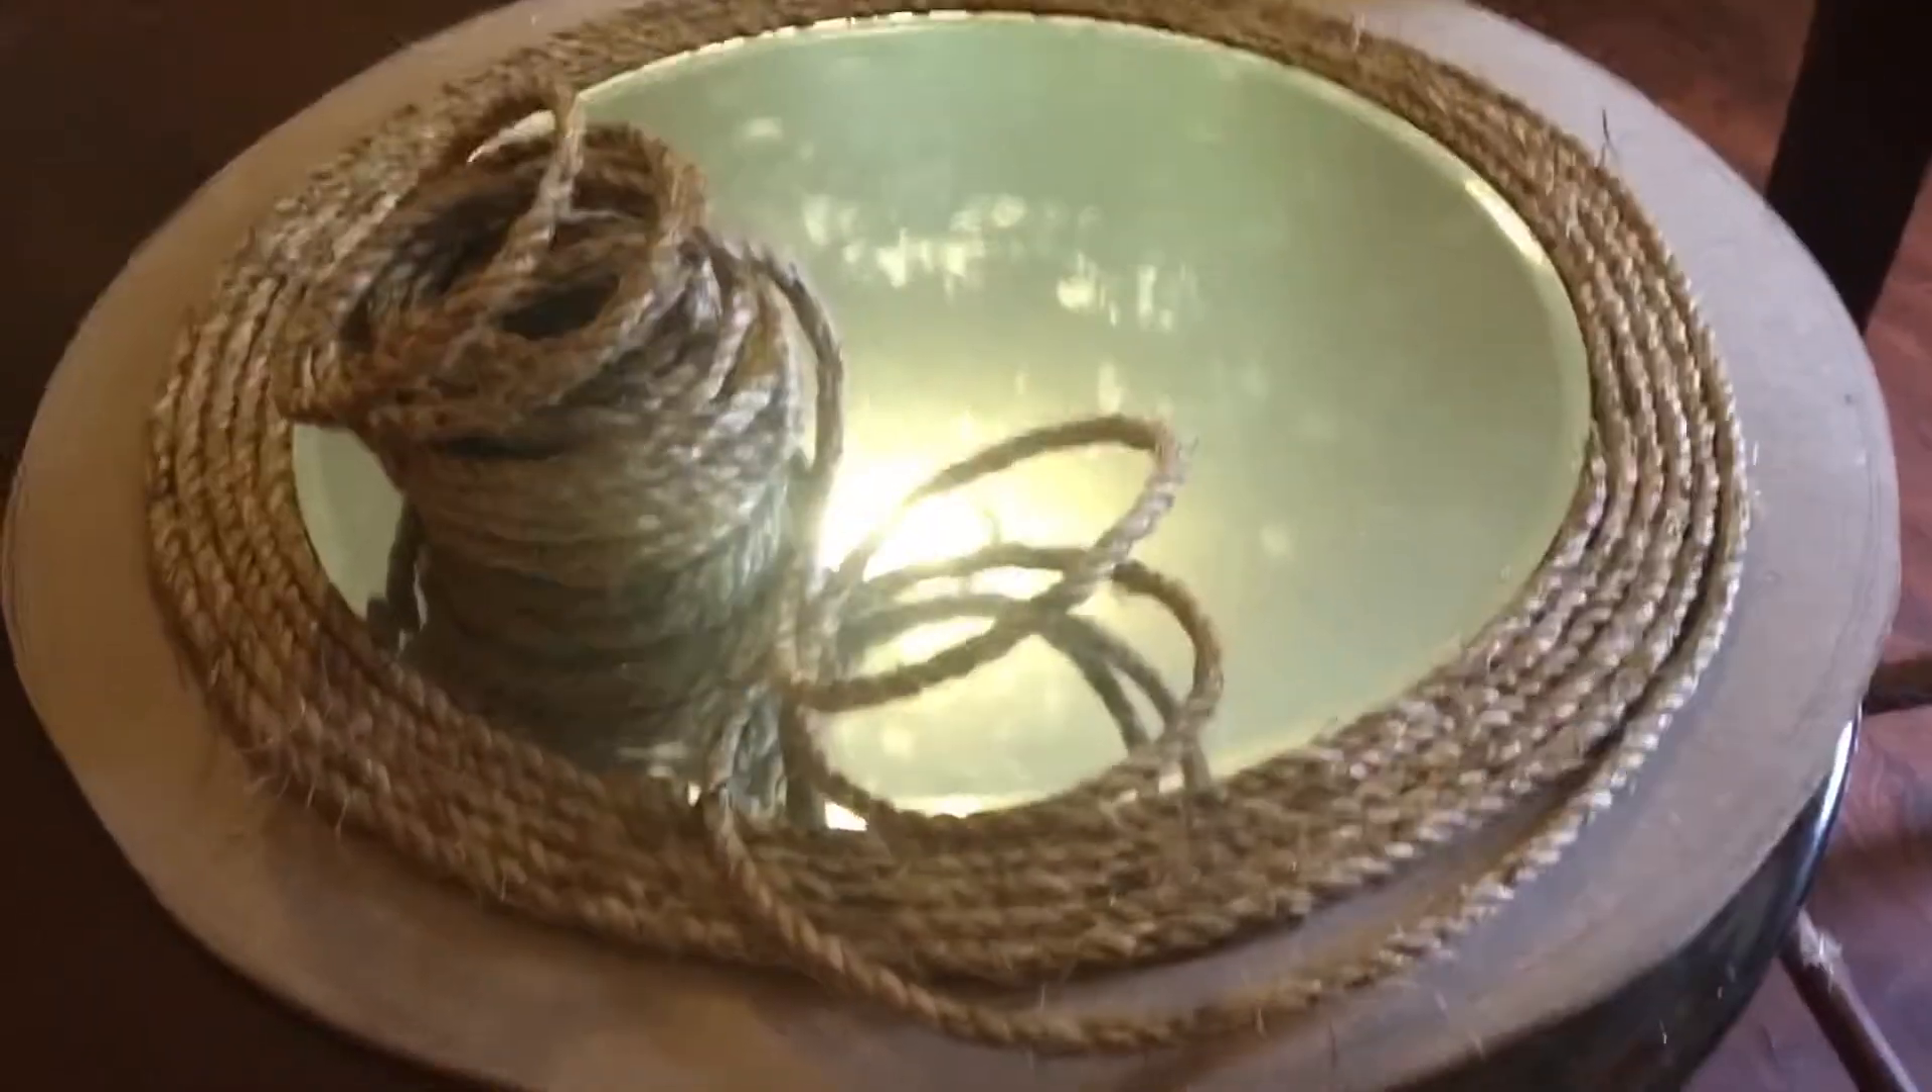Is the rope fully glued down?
No.